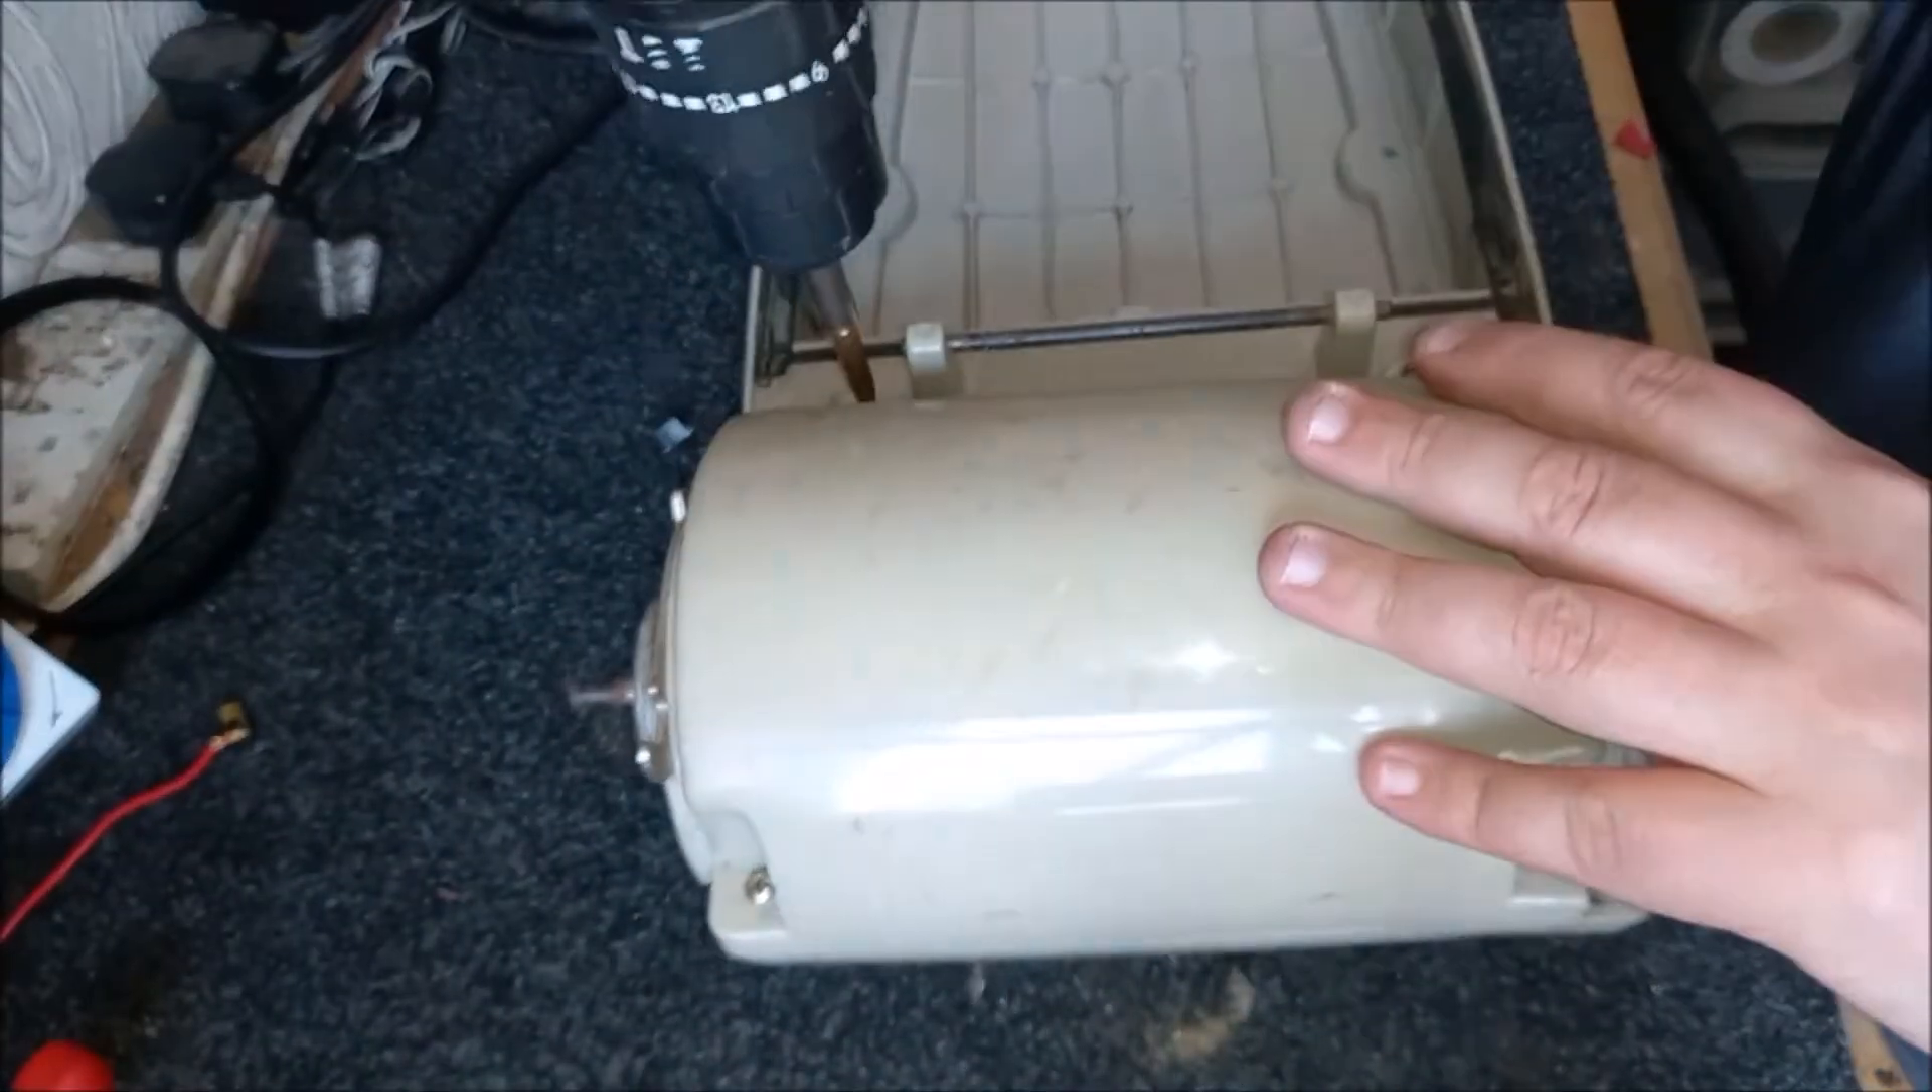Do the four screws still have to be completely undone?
Yes.